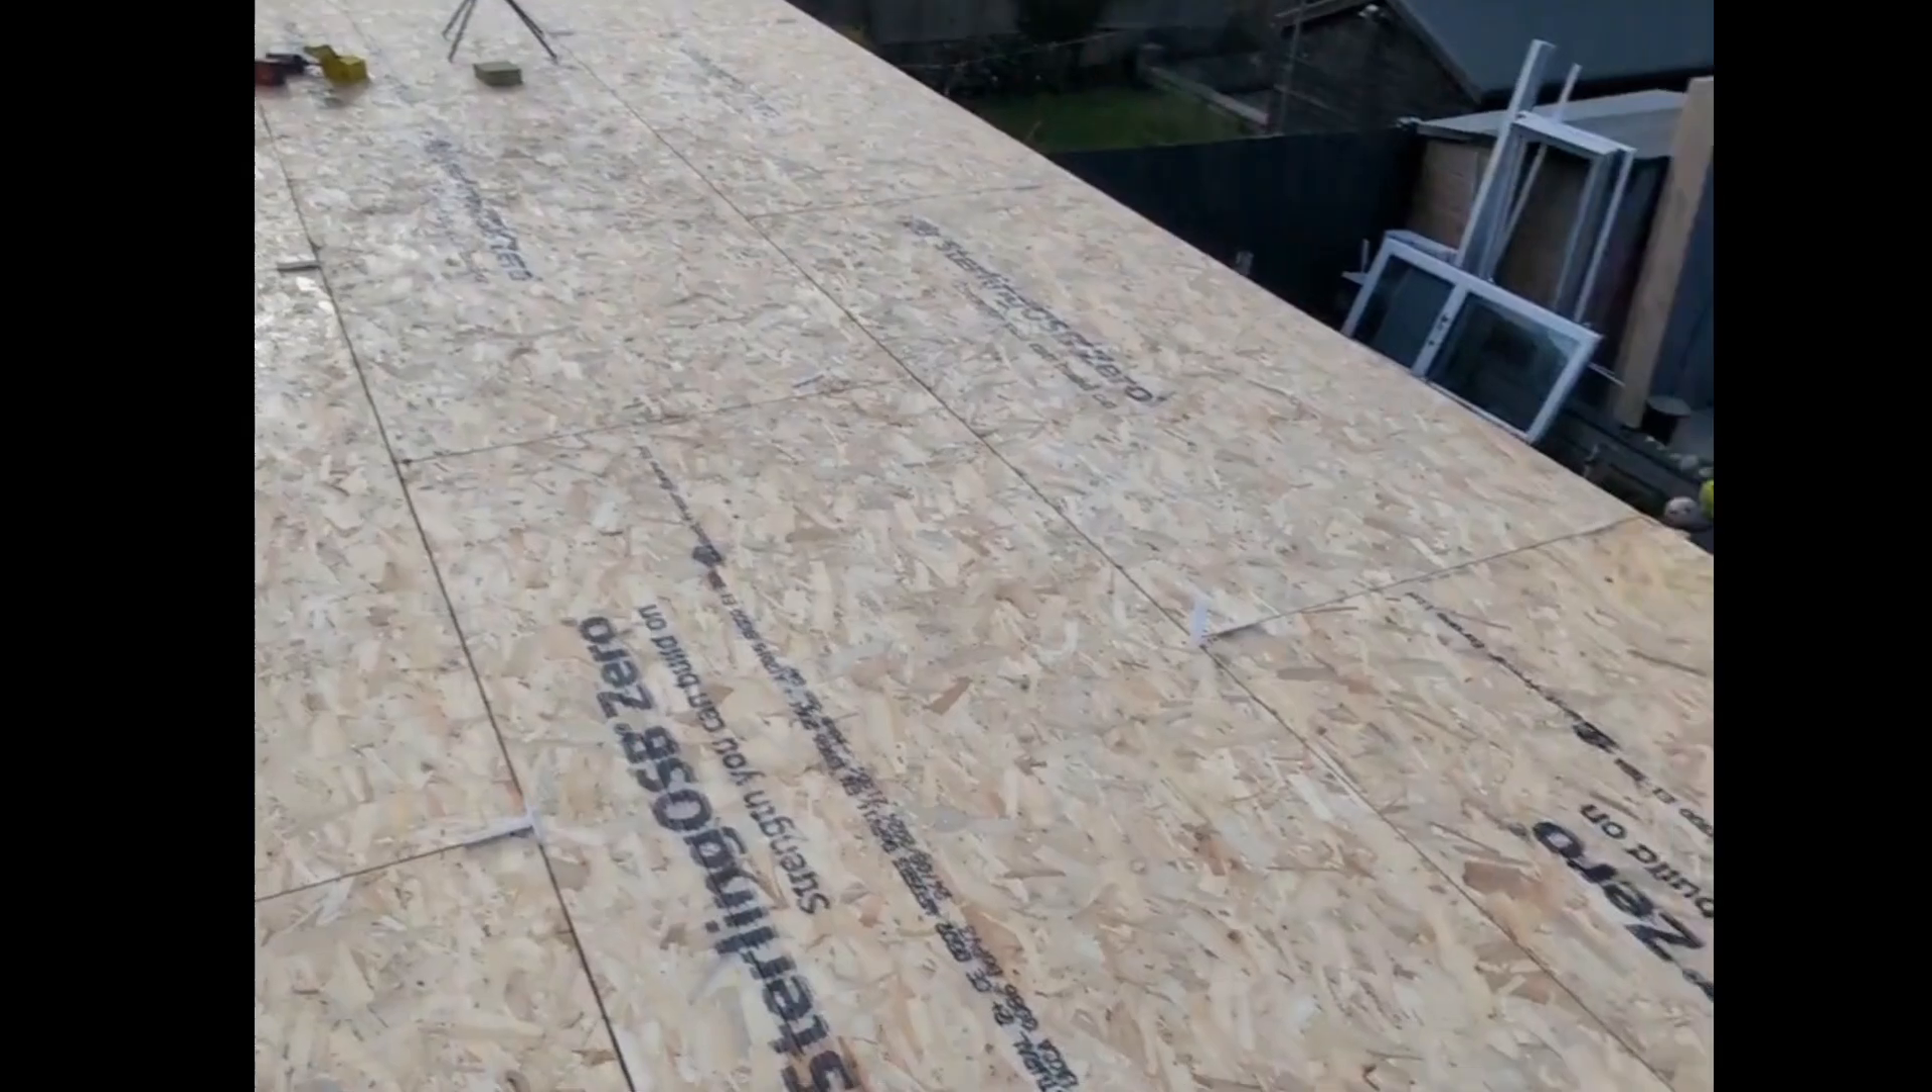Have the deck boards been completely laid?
Yes.